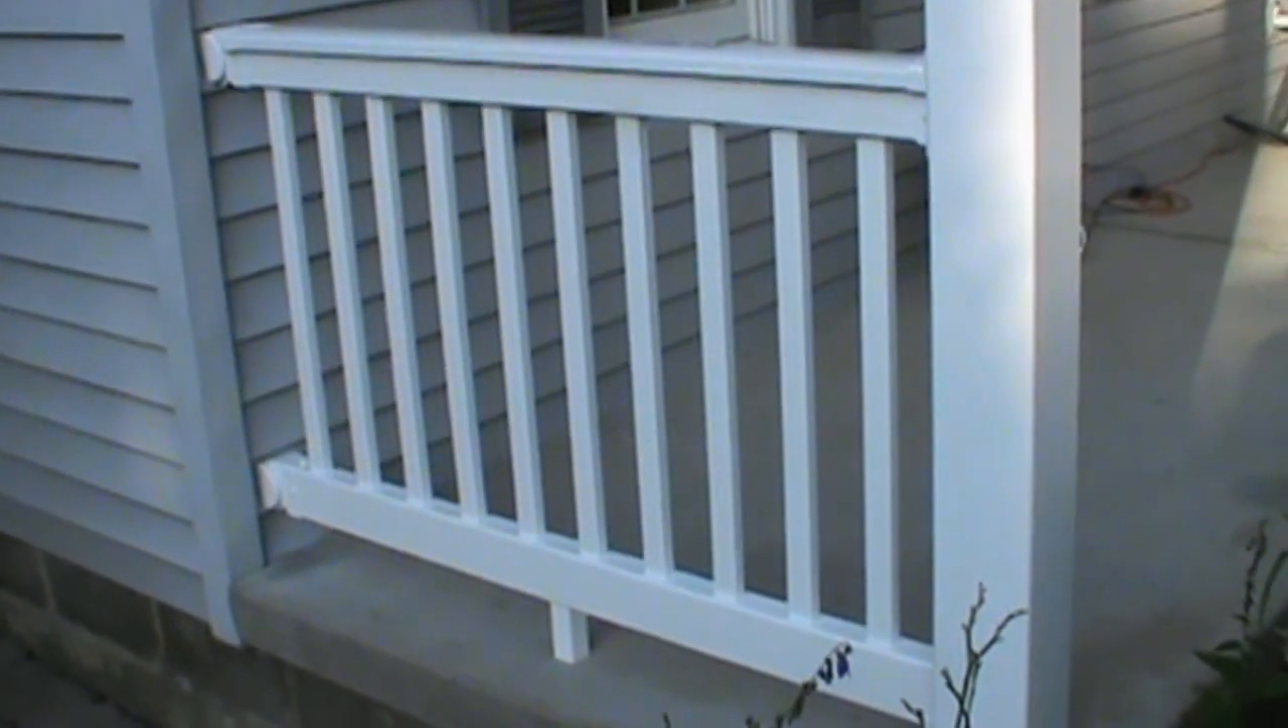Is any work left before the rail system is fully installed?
No.